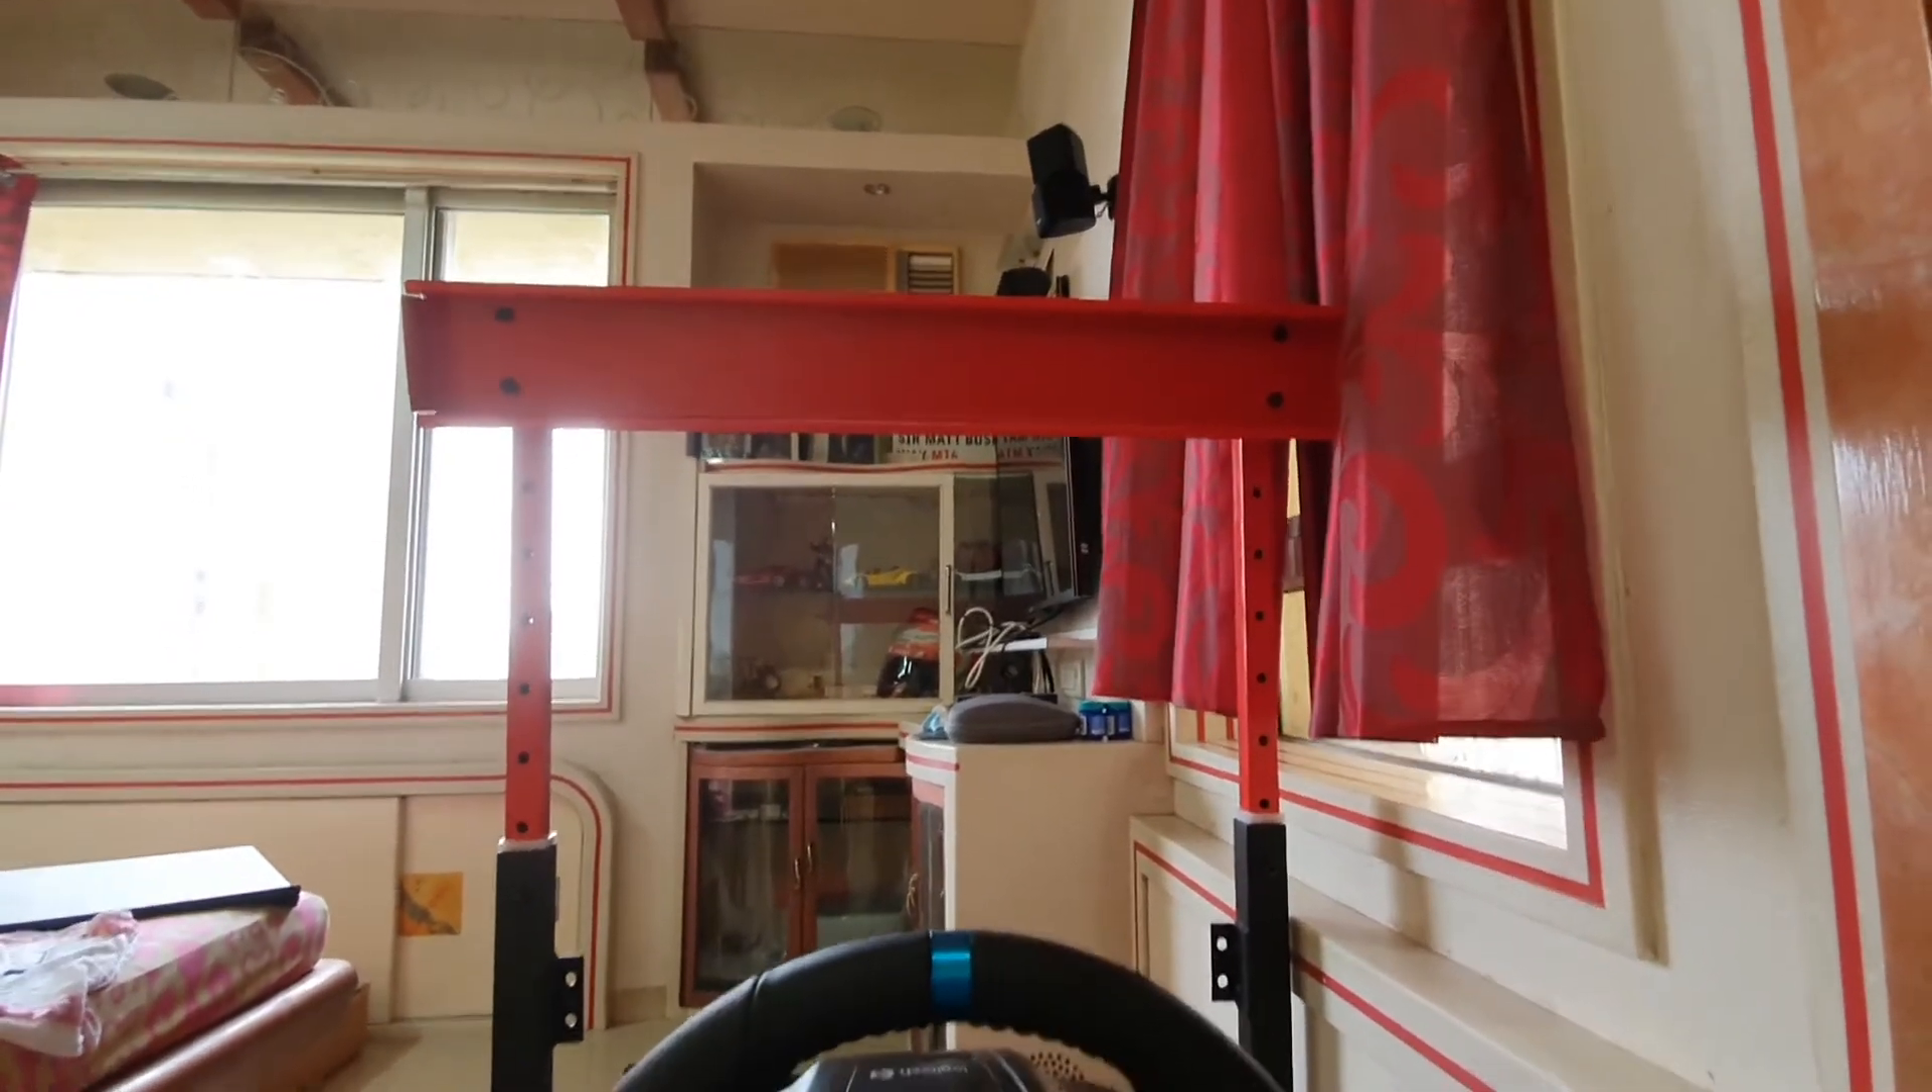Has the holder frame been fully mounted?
Yes.